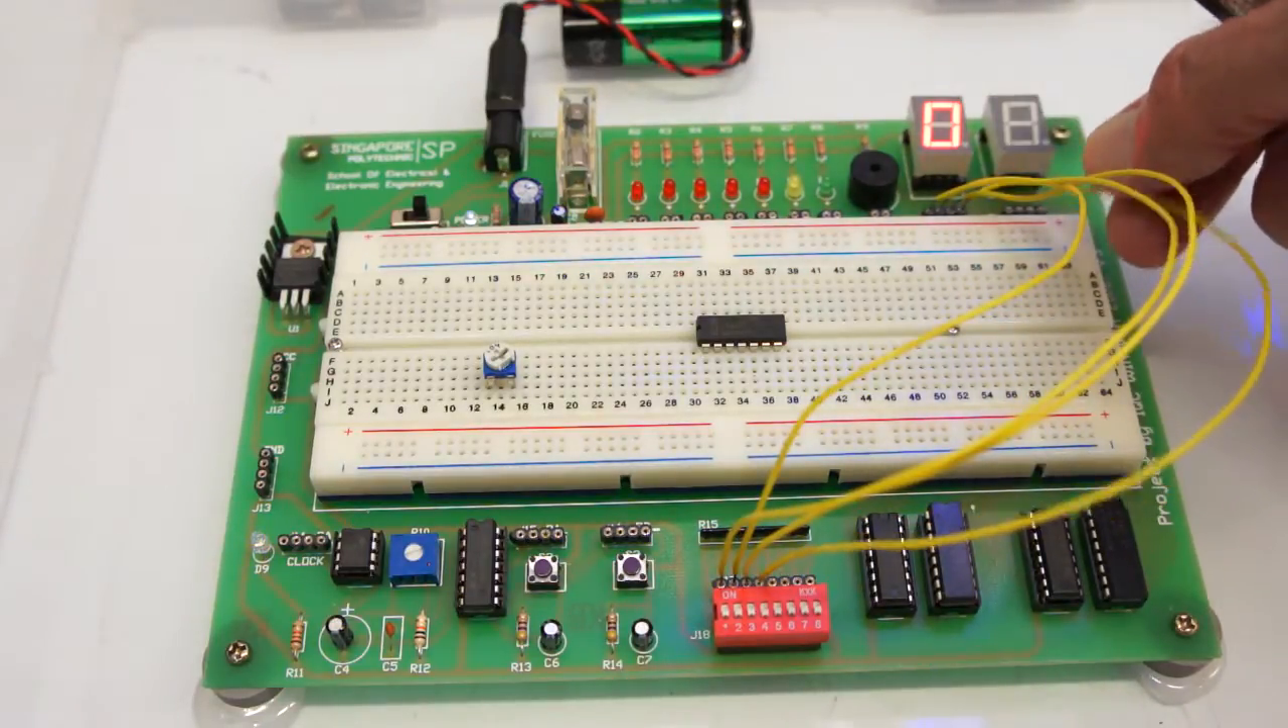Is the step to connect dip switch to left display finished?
Yes.